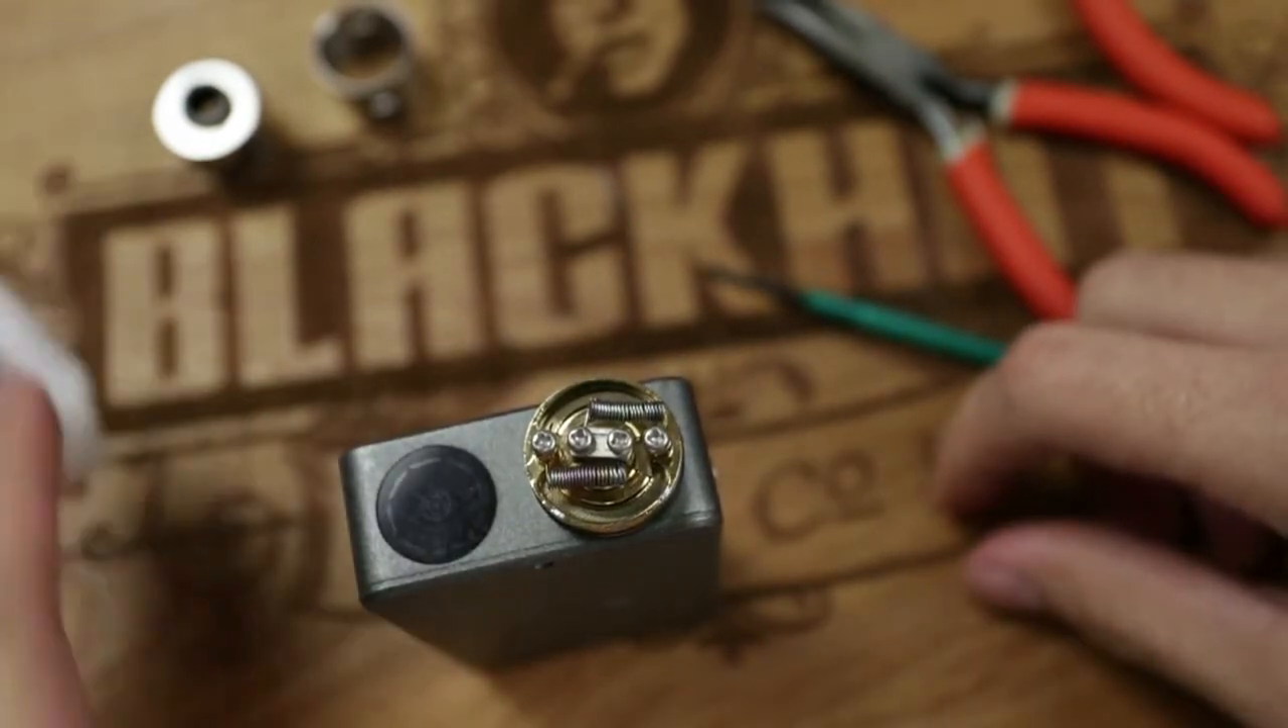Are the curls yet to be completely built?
No.